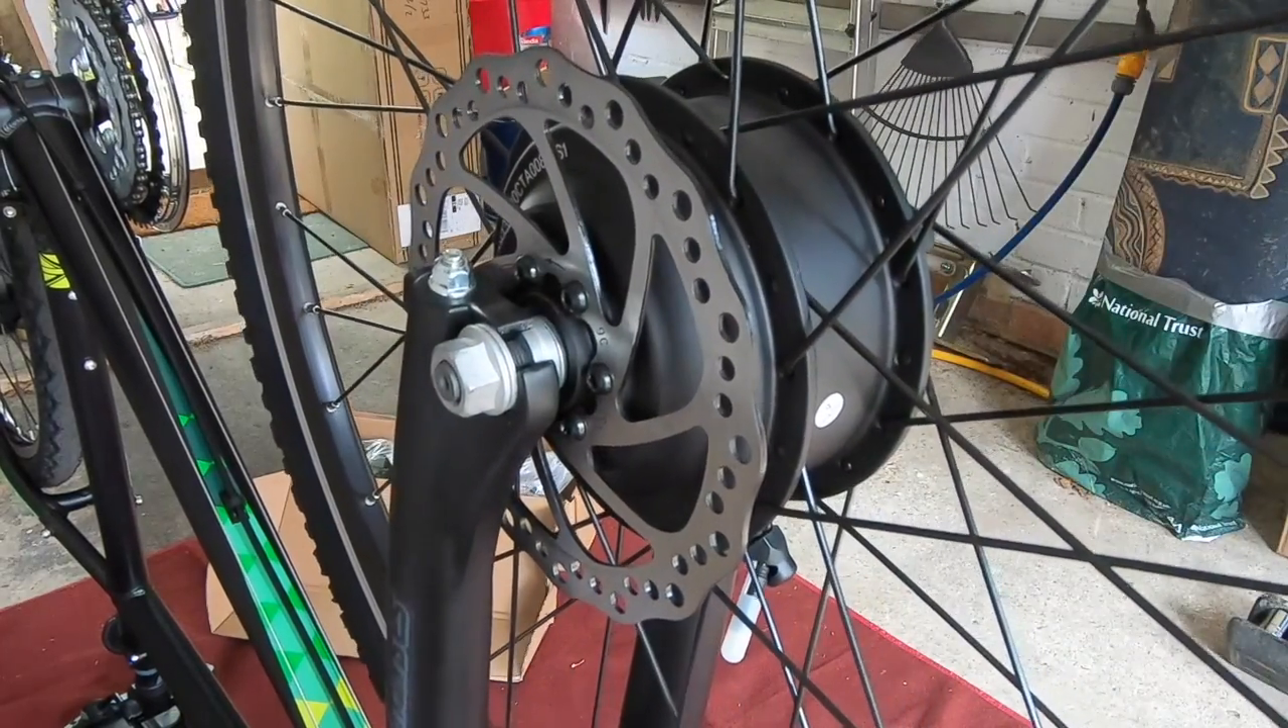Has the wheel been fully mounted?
Yes.